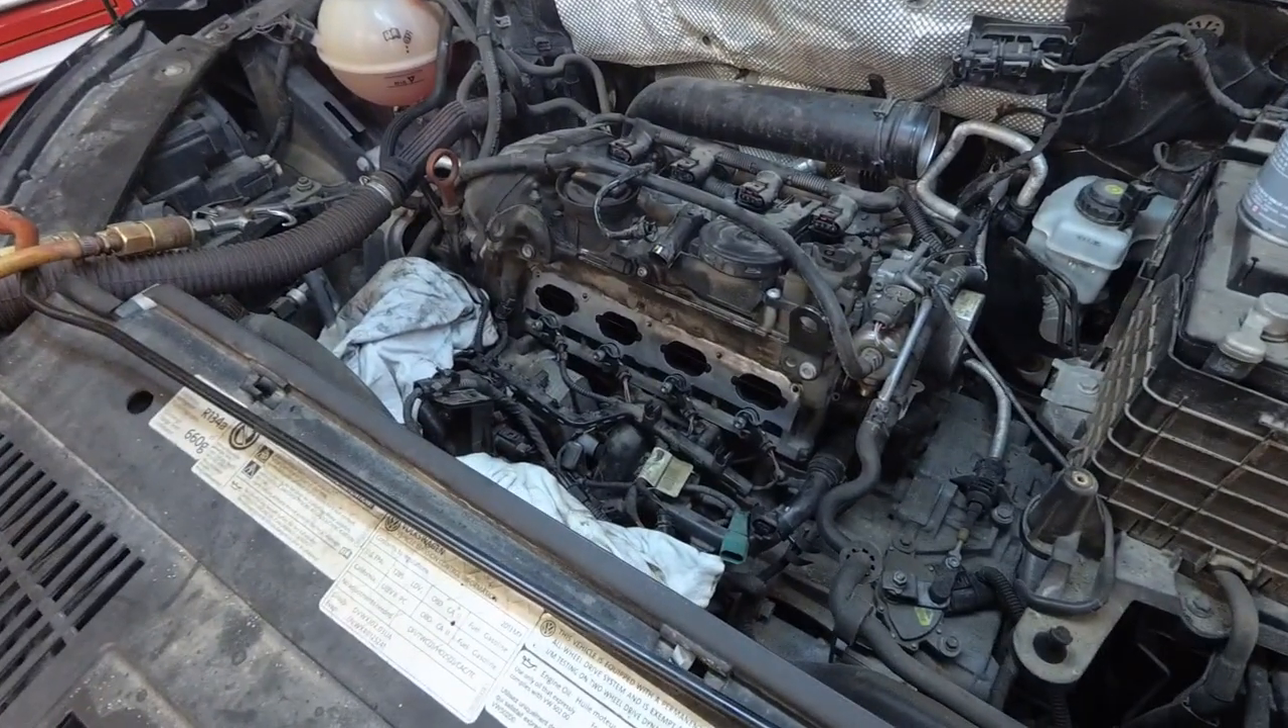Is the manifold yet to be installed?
Yes.